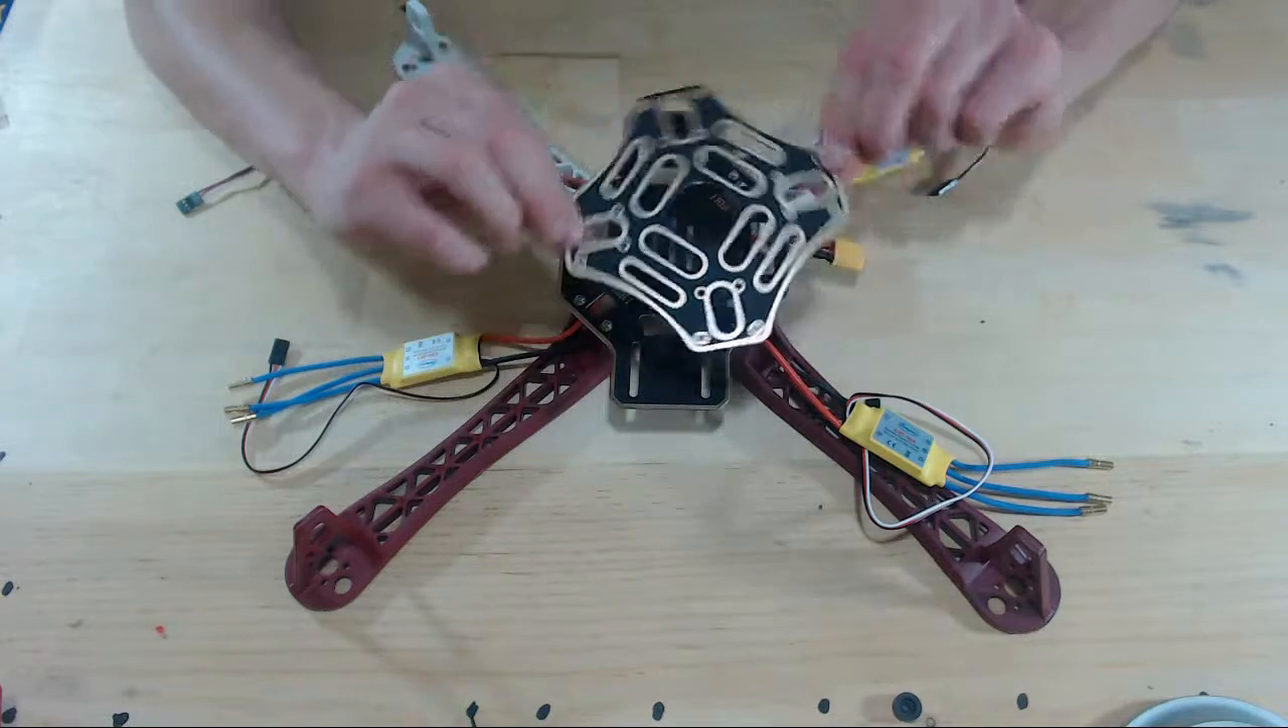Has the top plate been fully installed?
No.